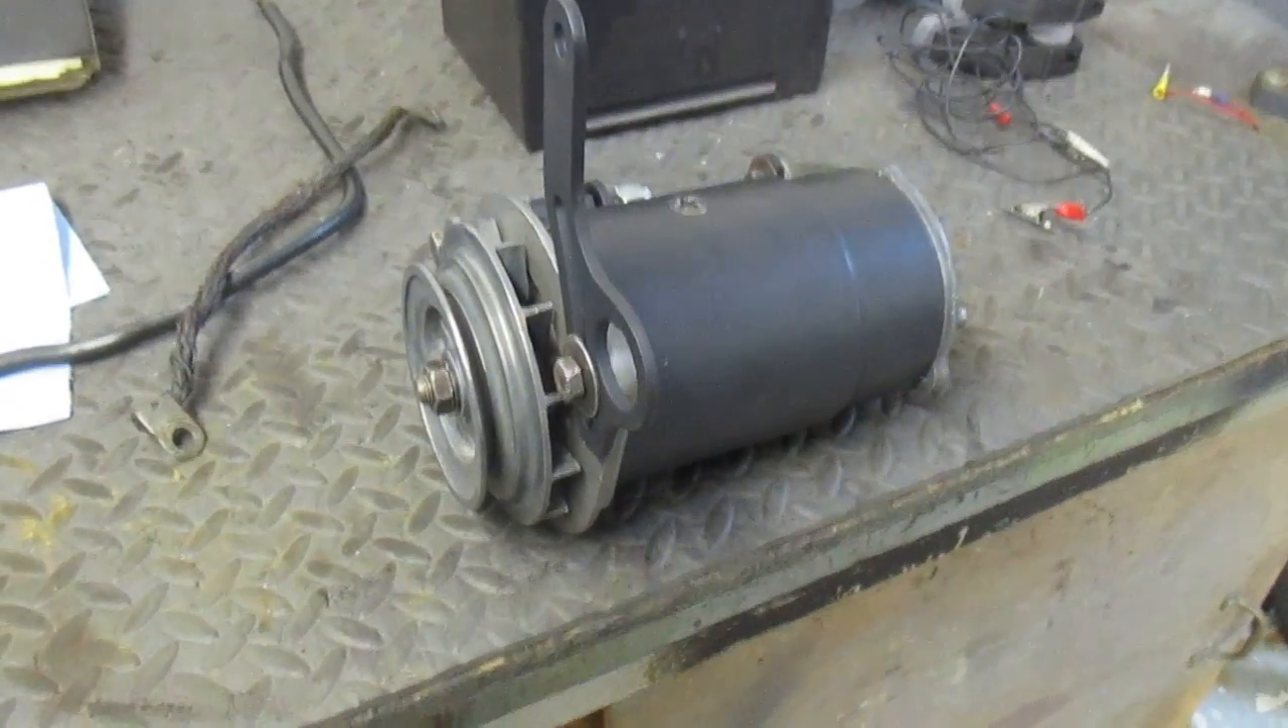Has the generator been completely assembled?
Yes.